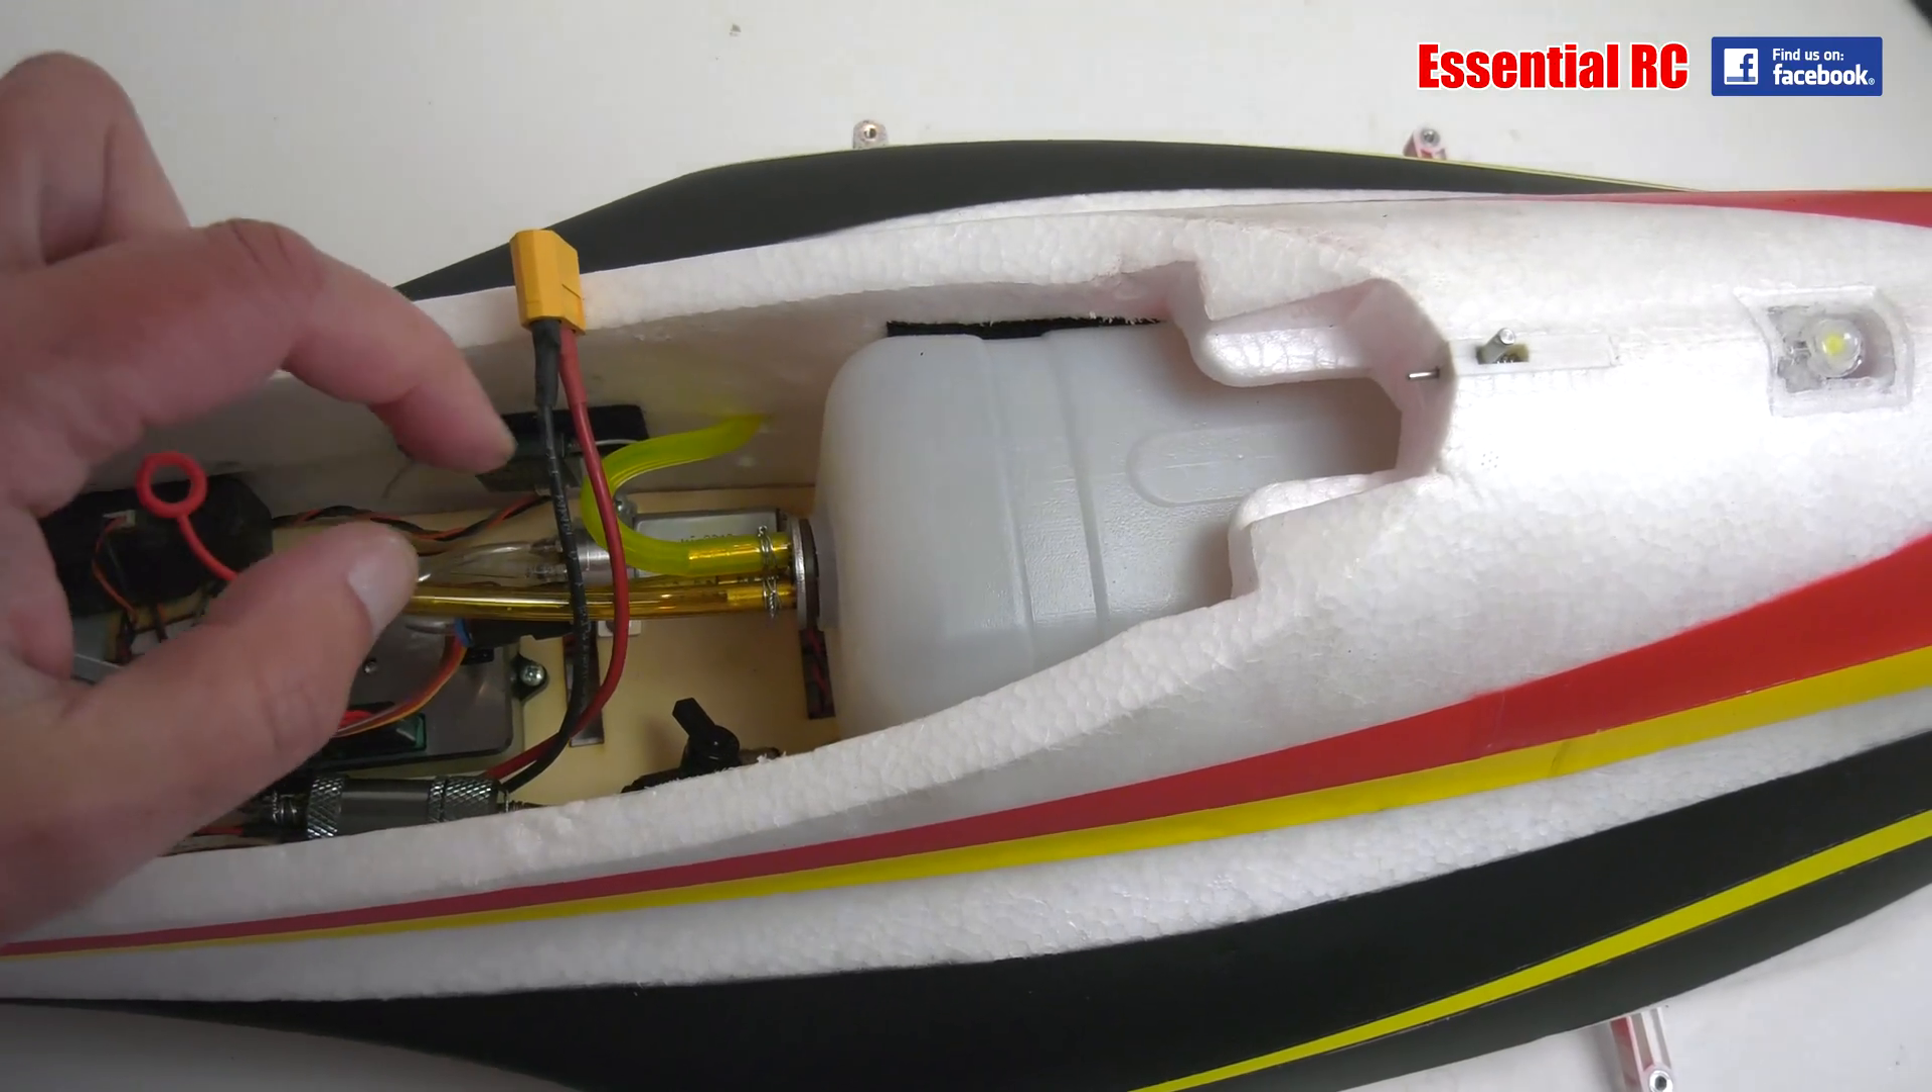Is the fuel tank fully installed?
Yes.